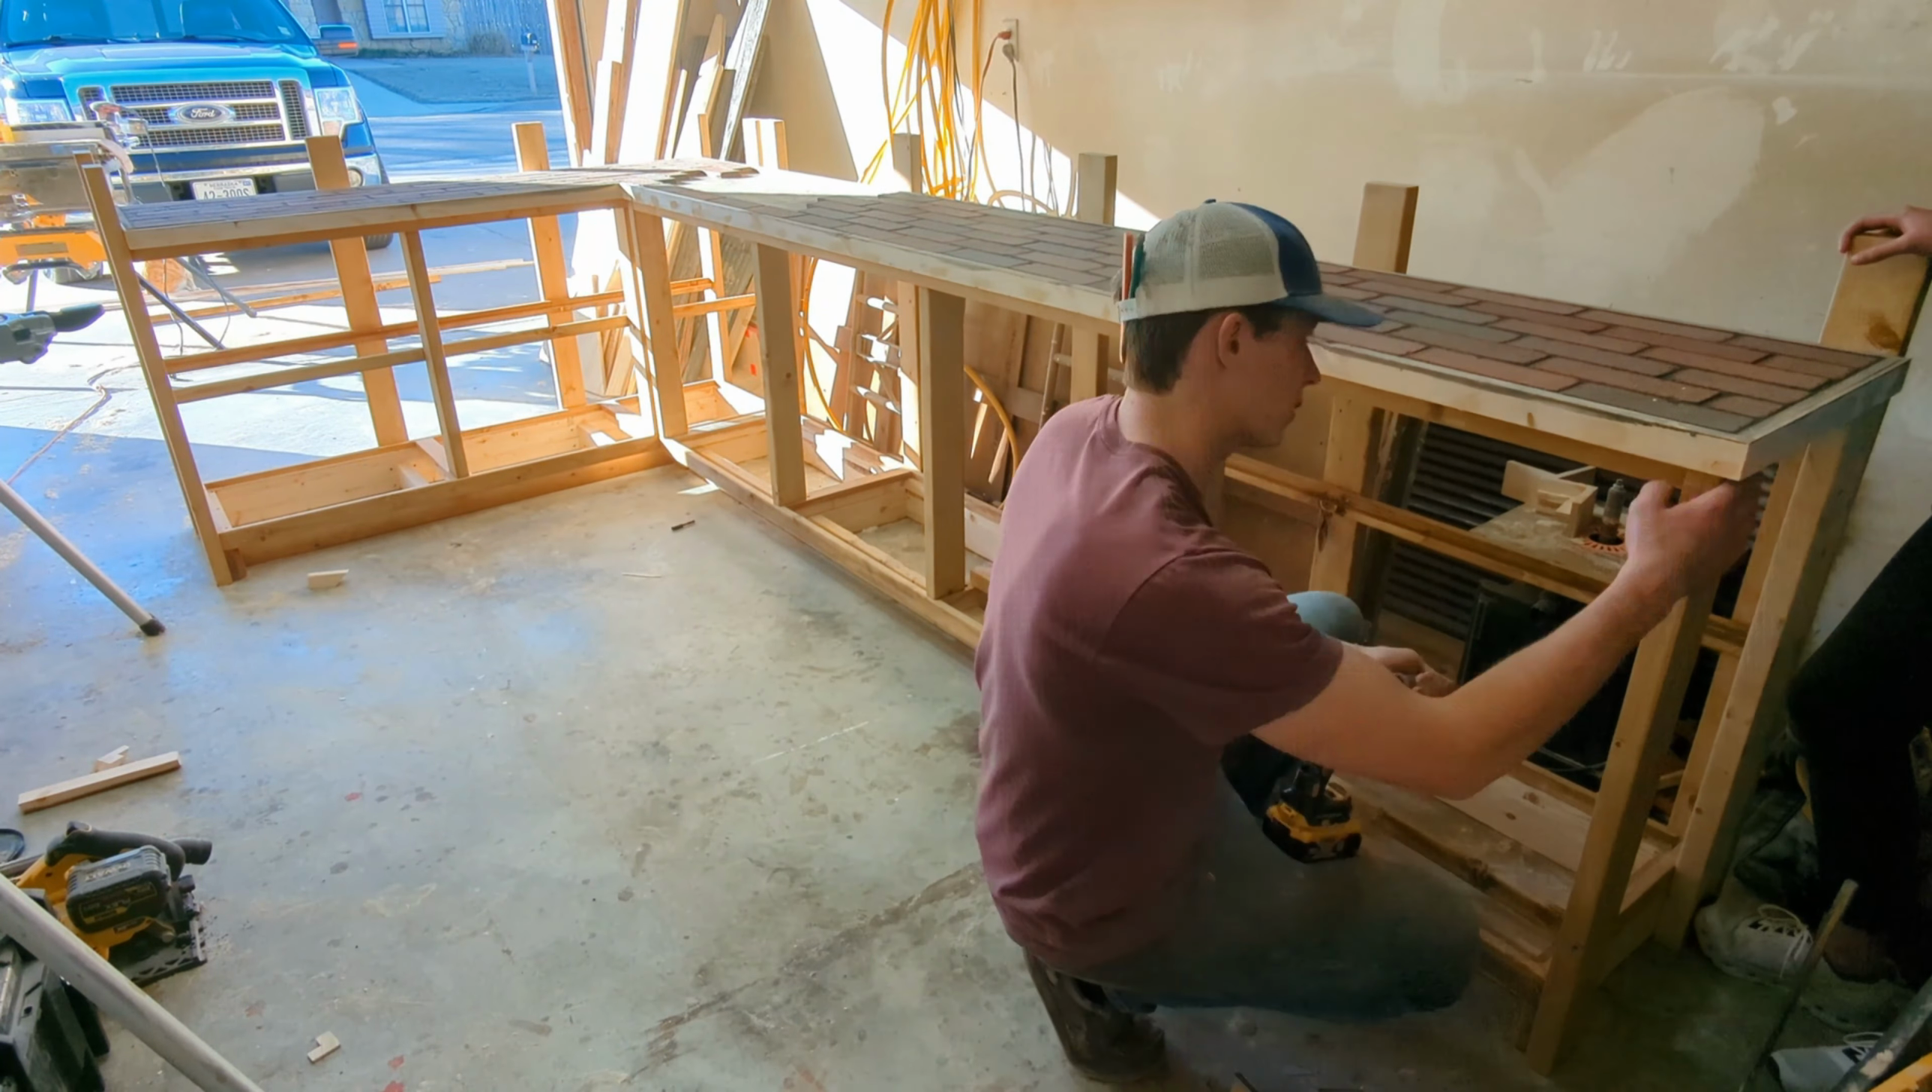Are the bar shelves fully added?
No.